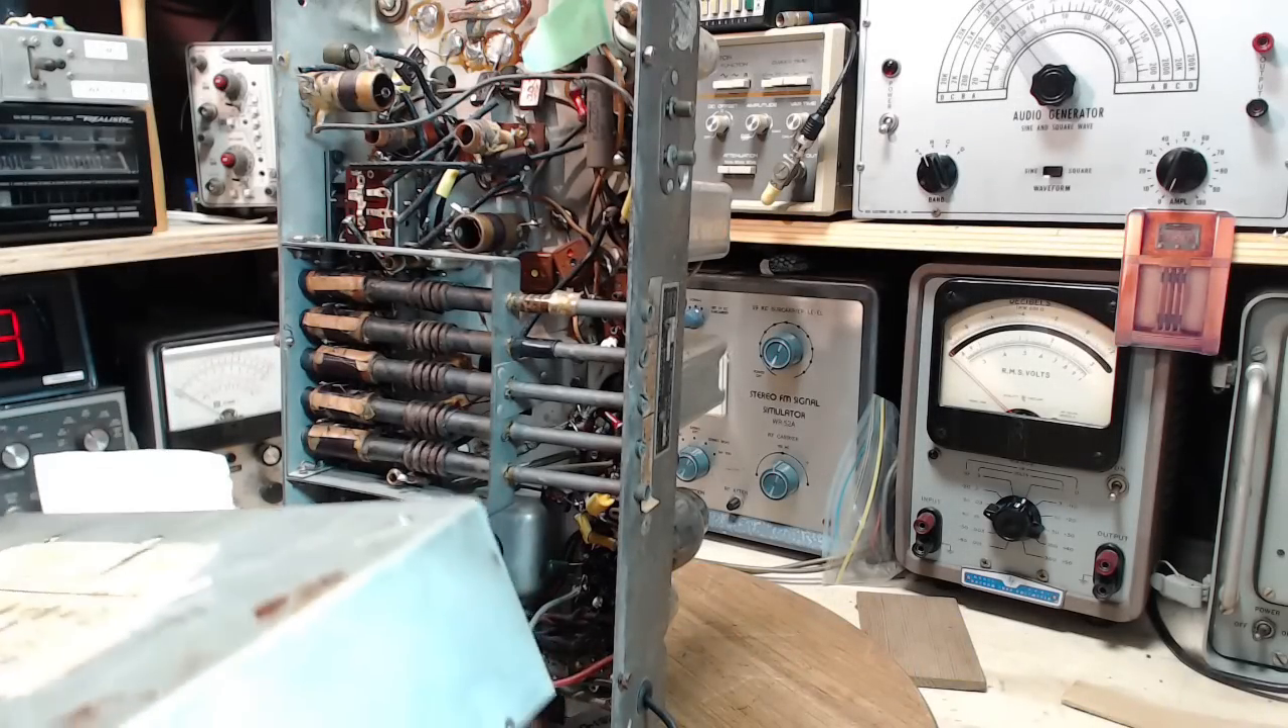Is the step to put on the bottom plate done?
No.